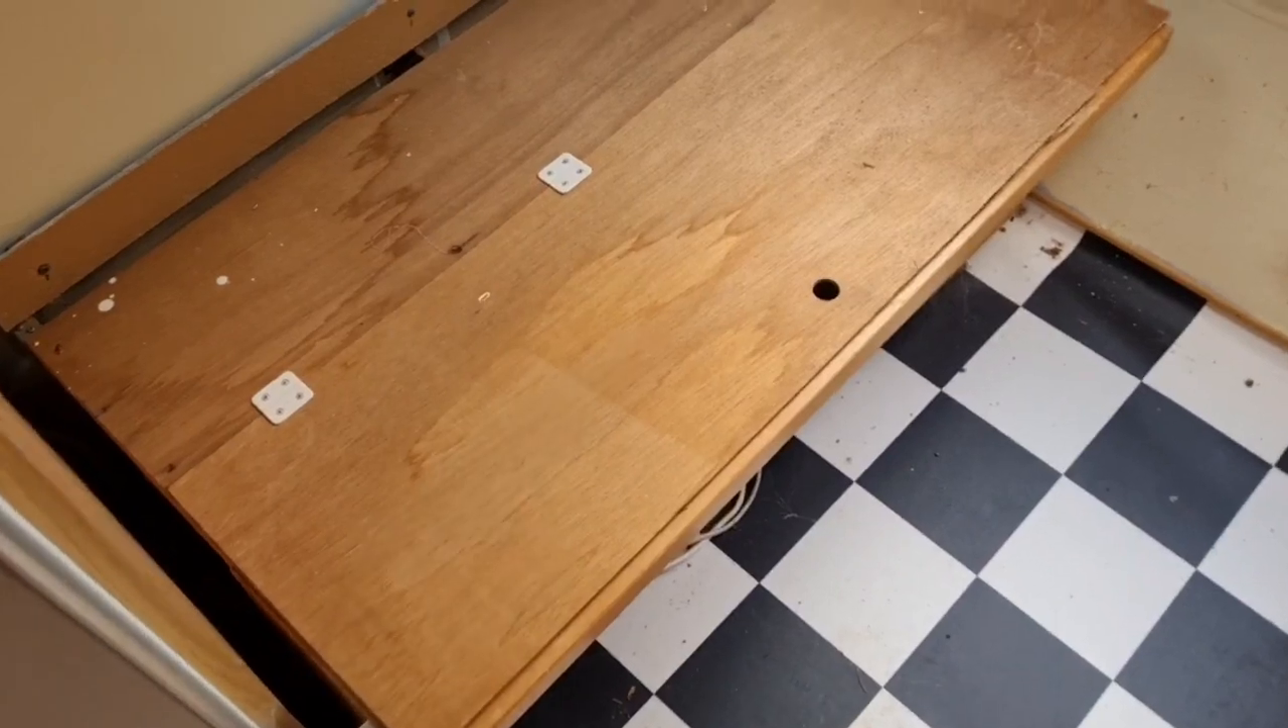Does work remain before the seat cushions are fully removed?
No.